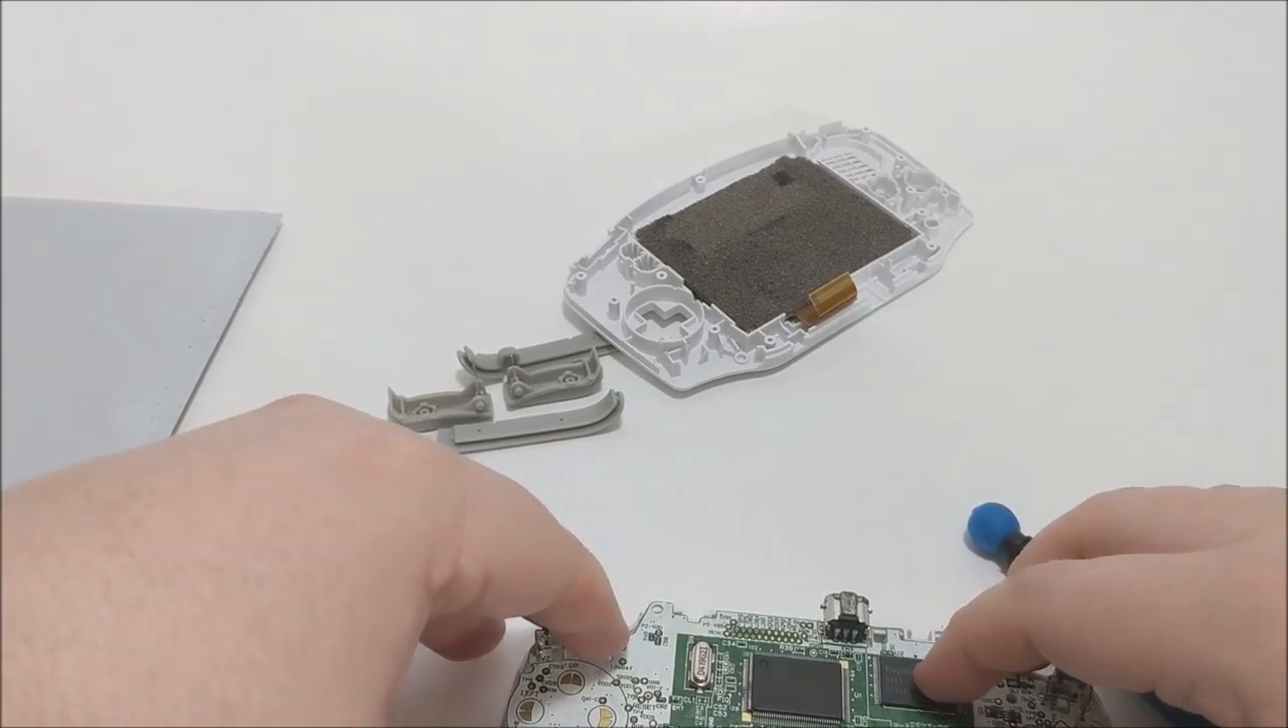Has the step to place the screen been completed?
Yes.